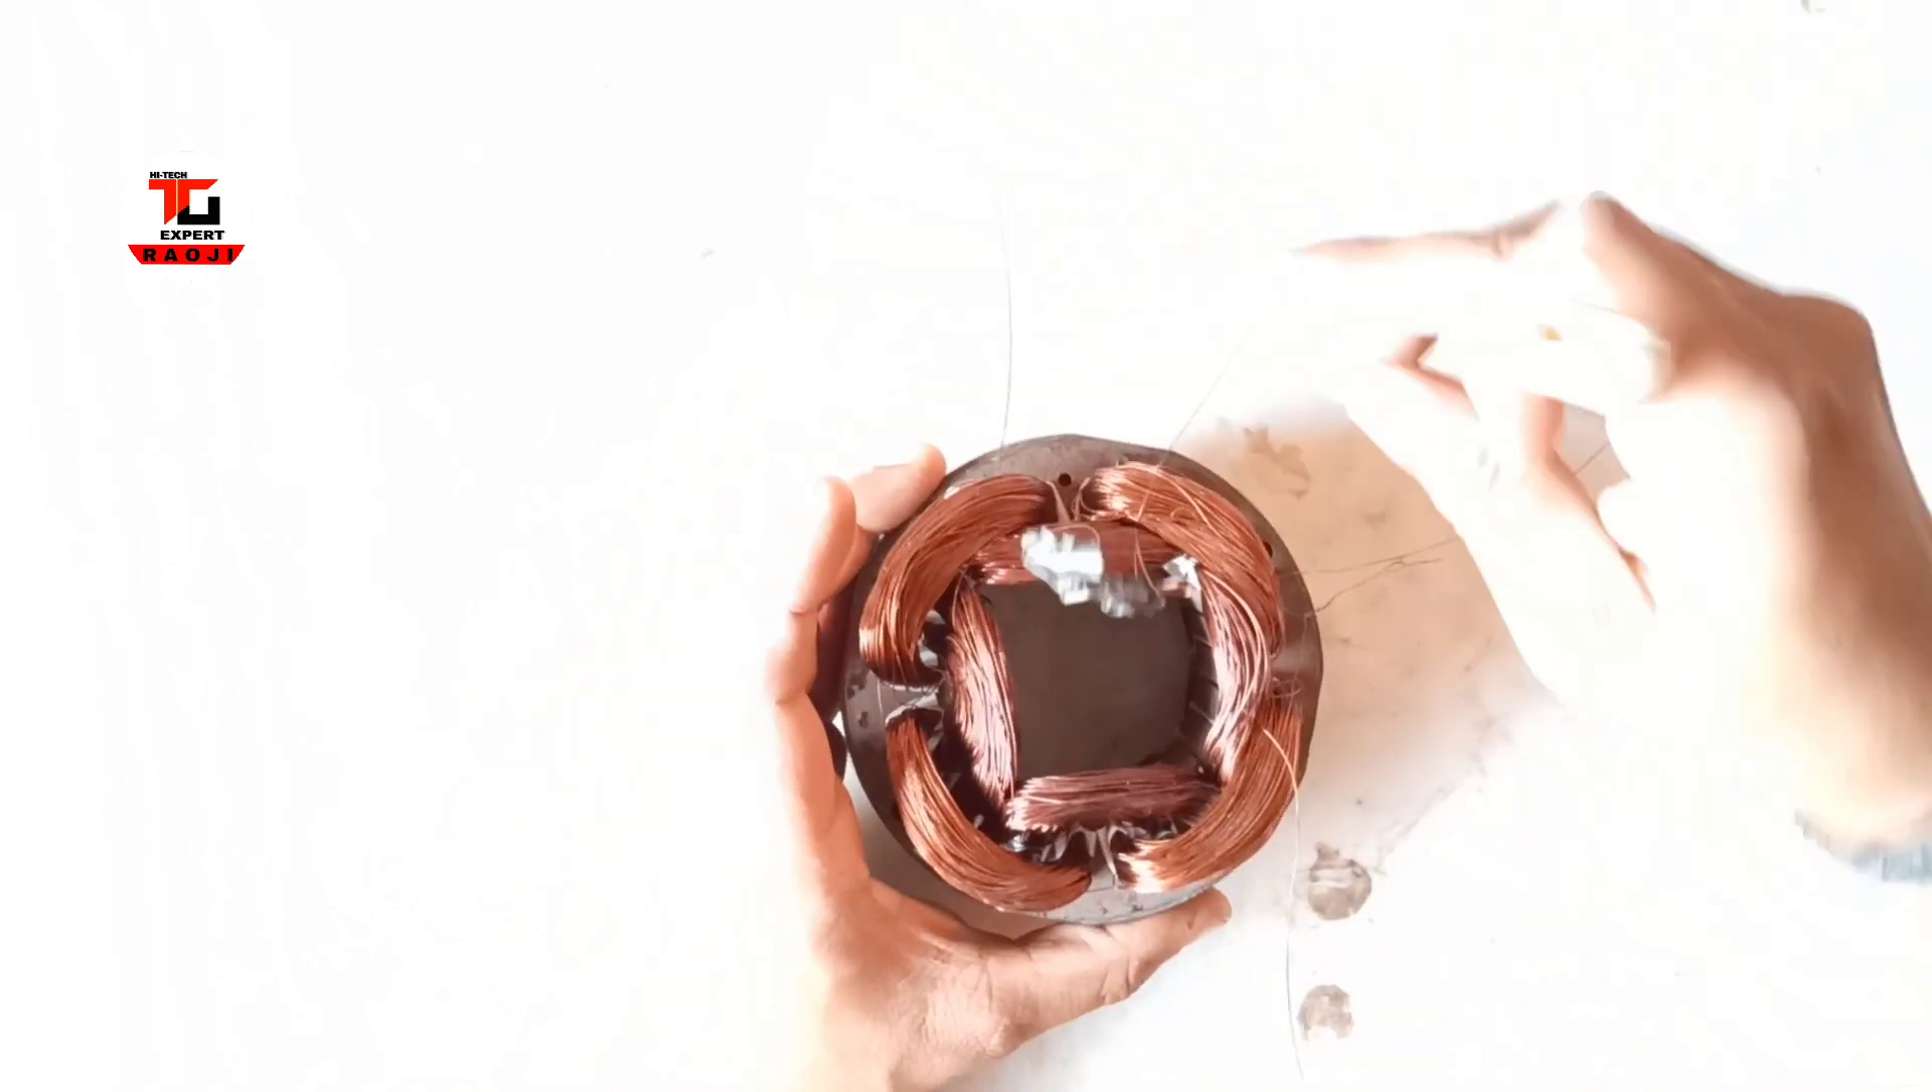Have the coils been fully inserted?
Yes.